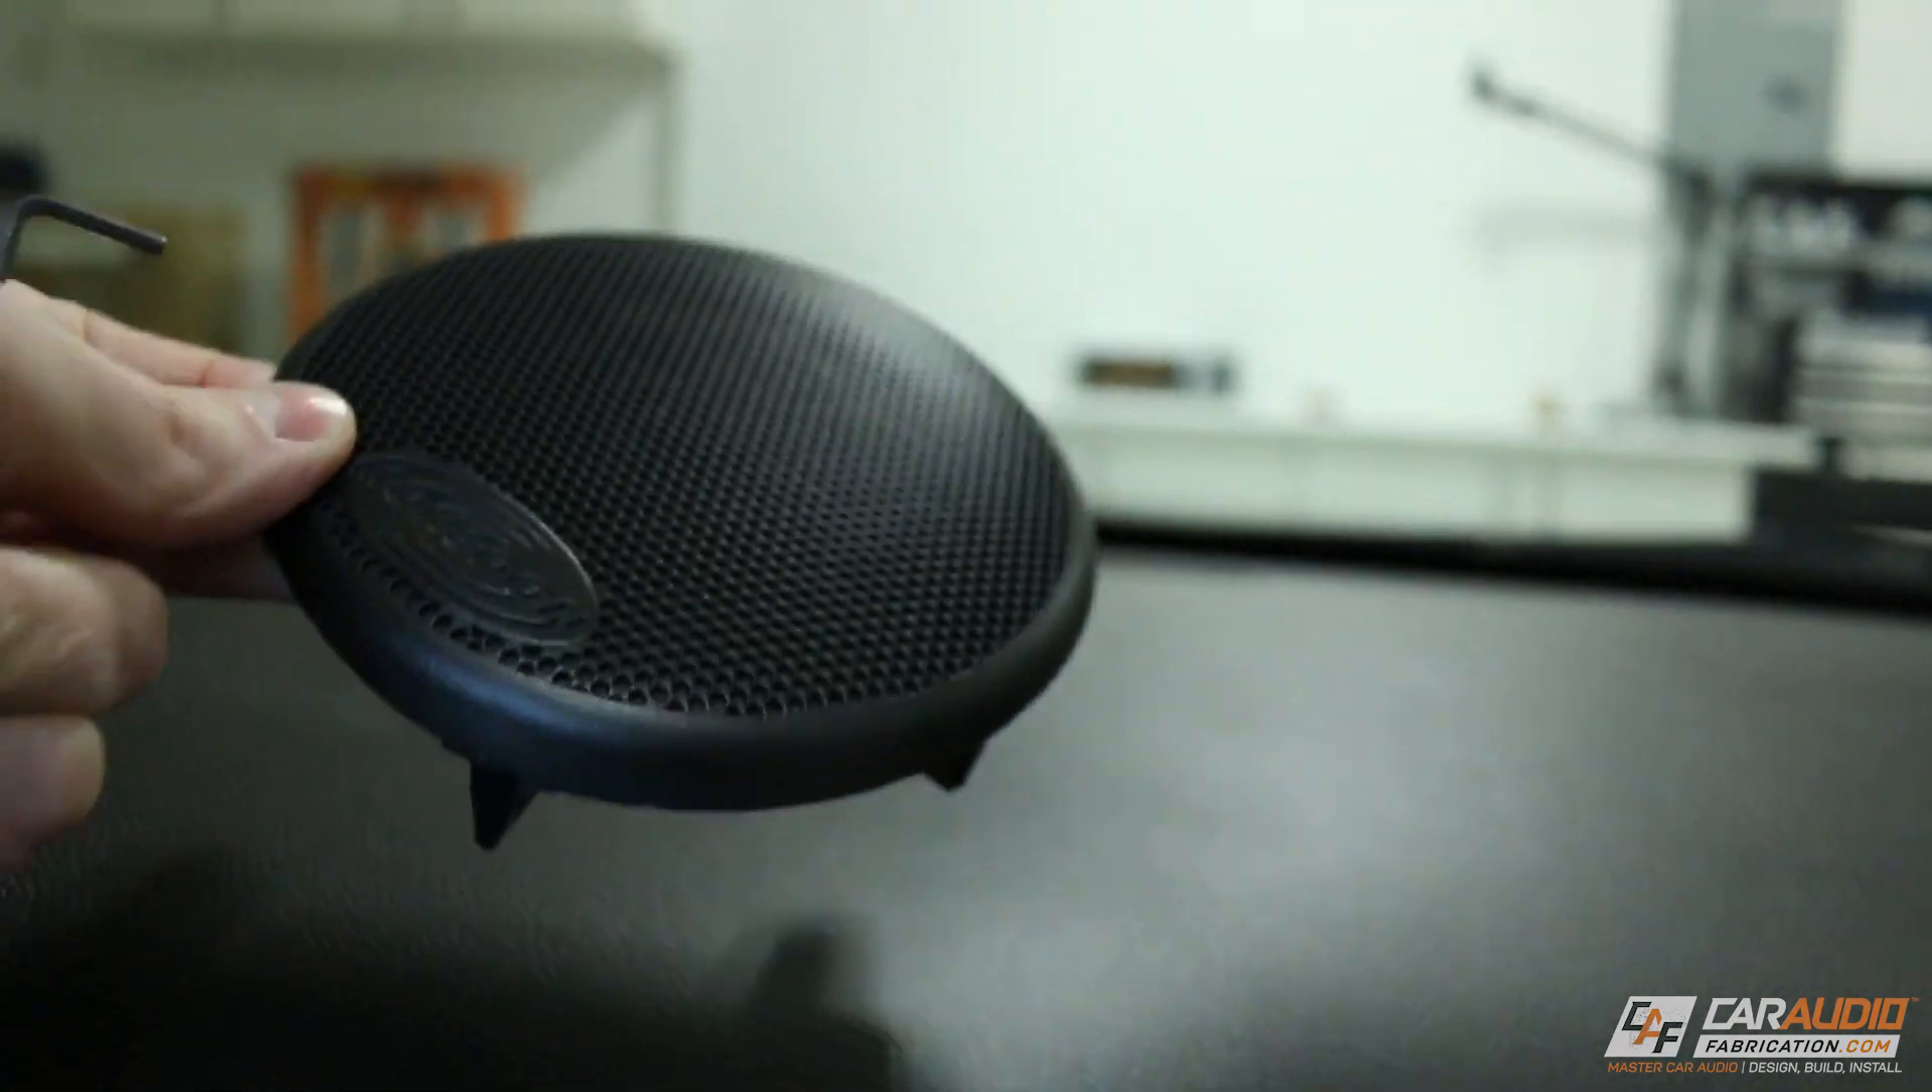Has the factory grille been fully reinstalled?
No.